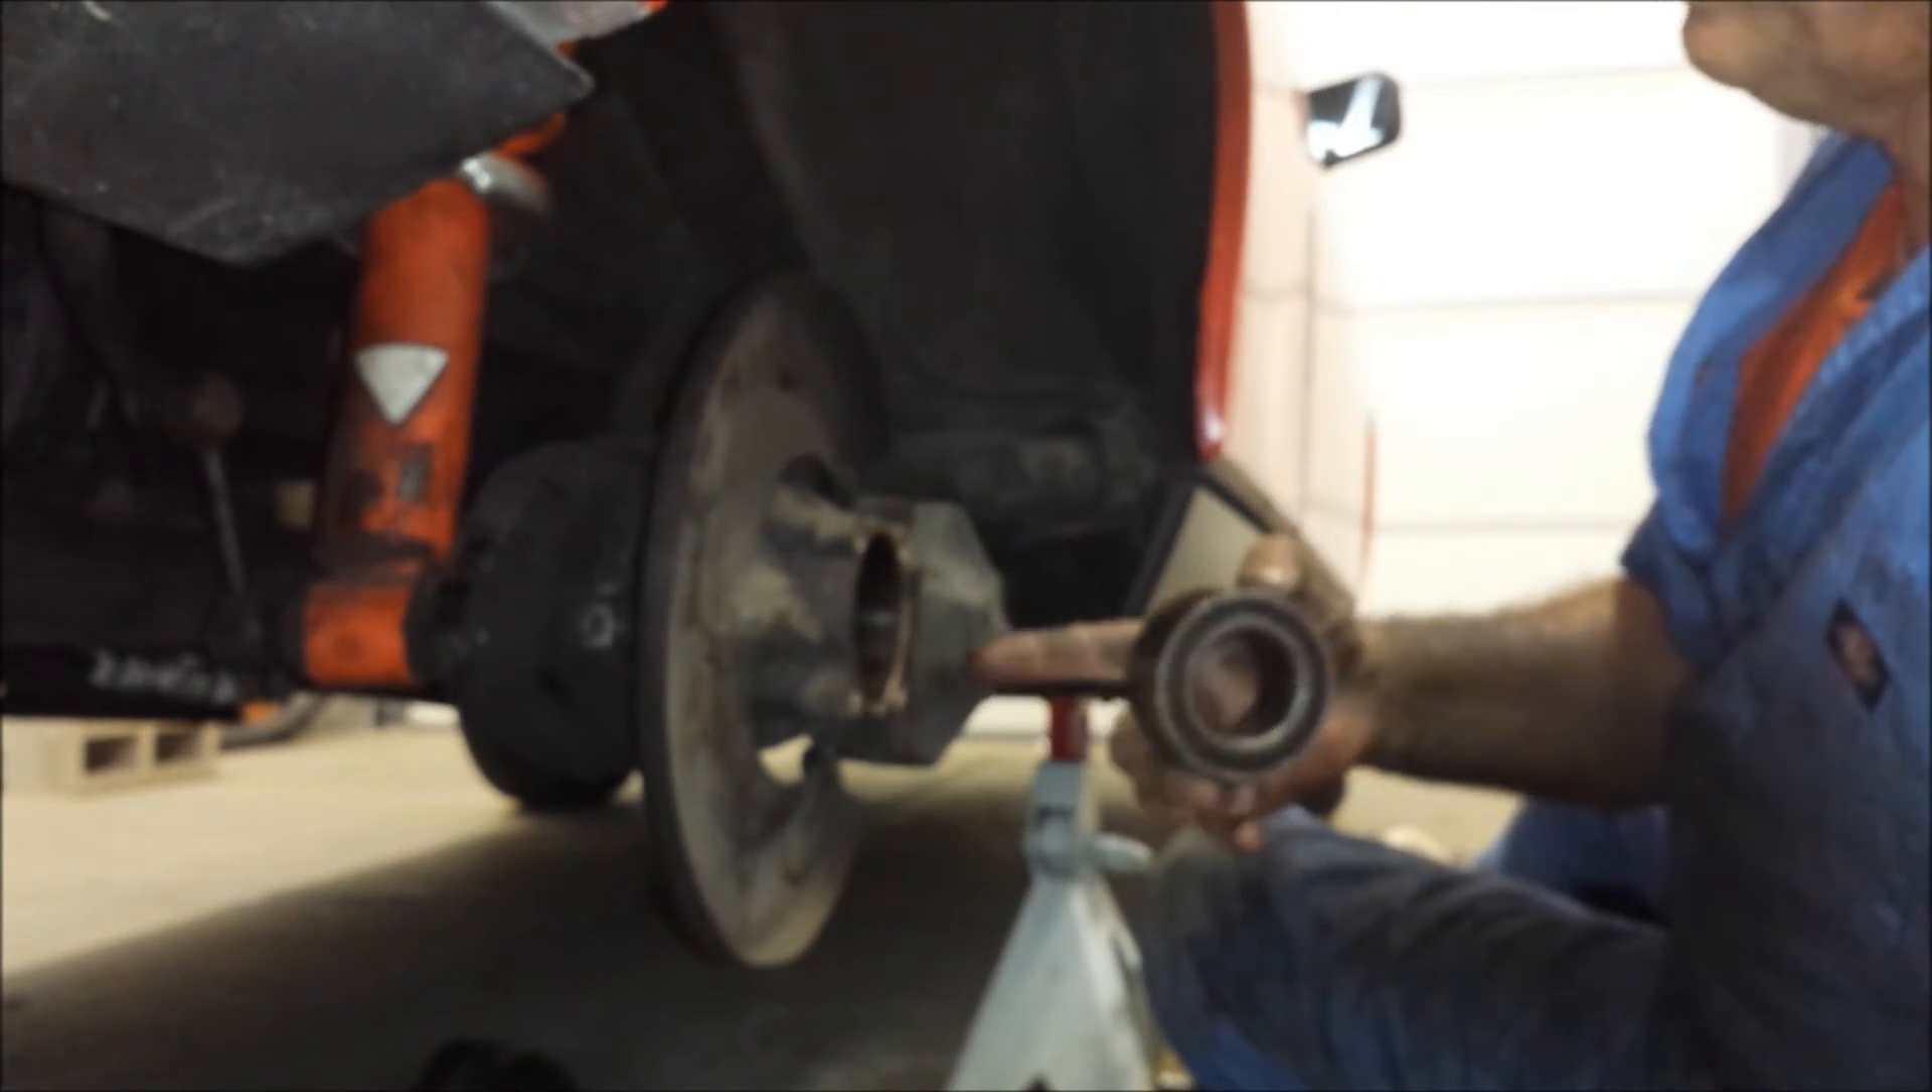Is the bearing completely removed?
Yes.